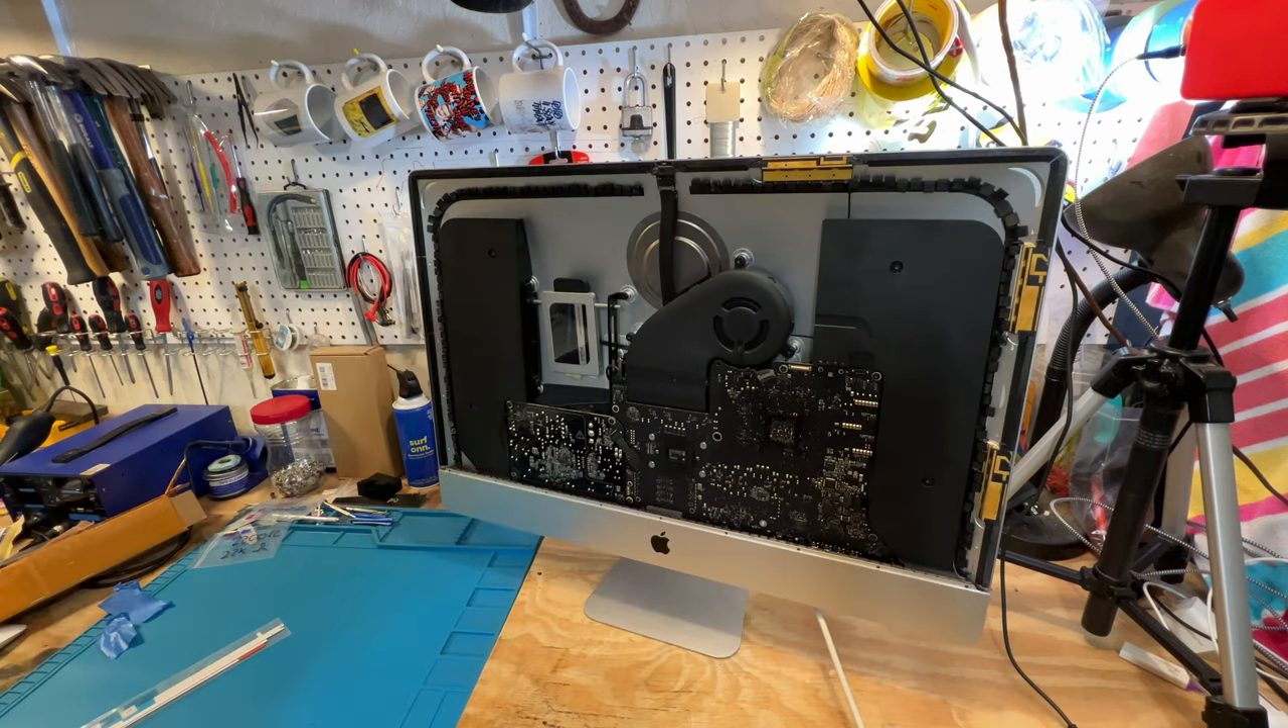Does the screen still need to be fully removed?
No.